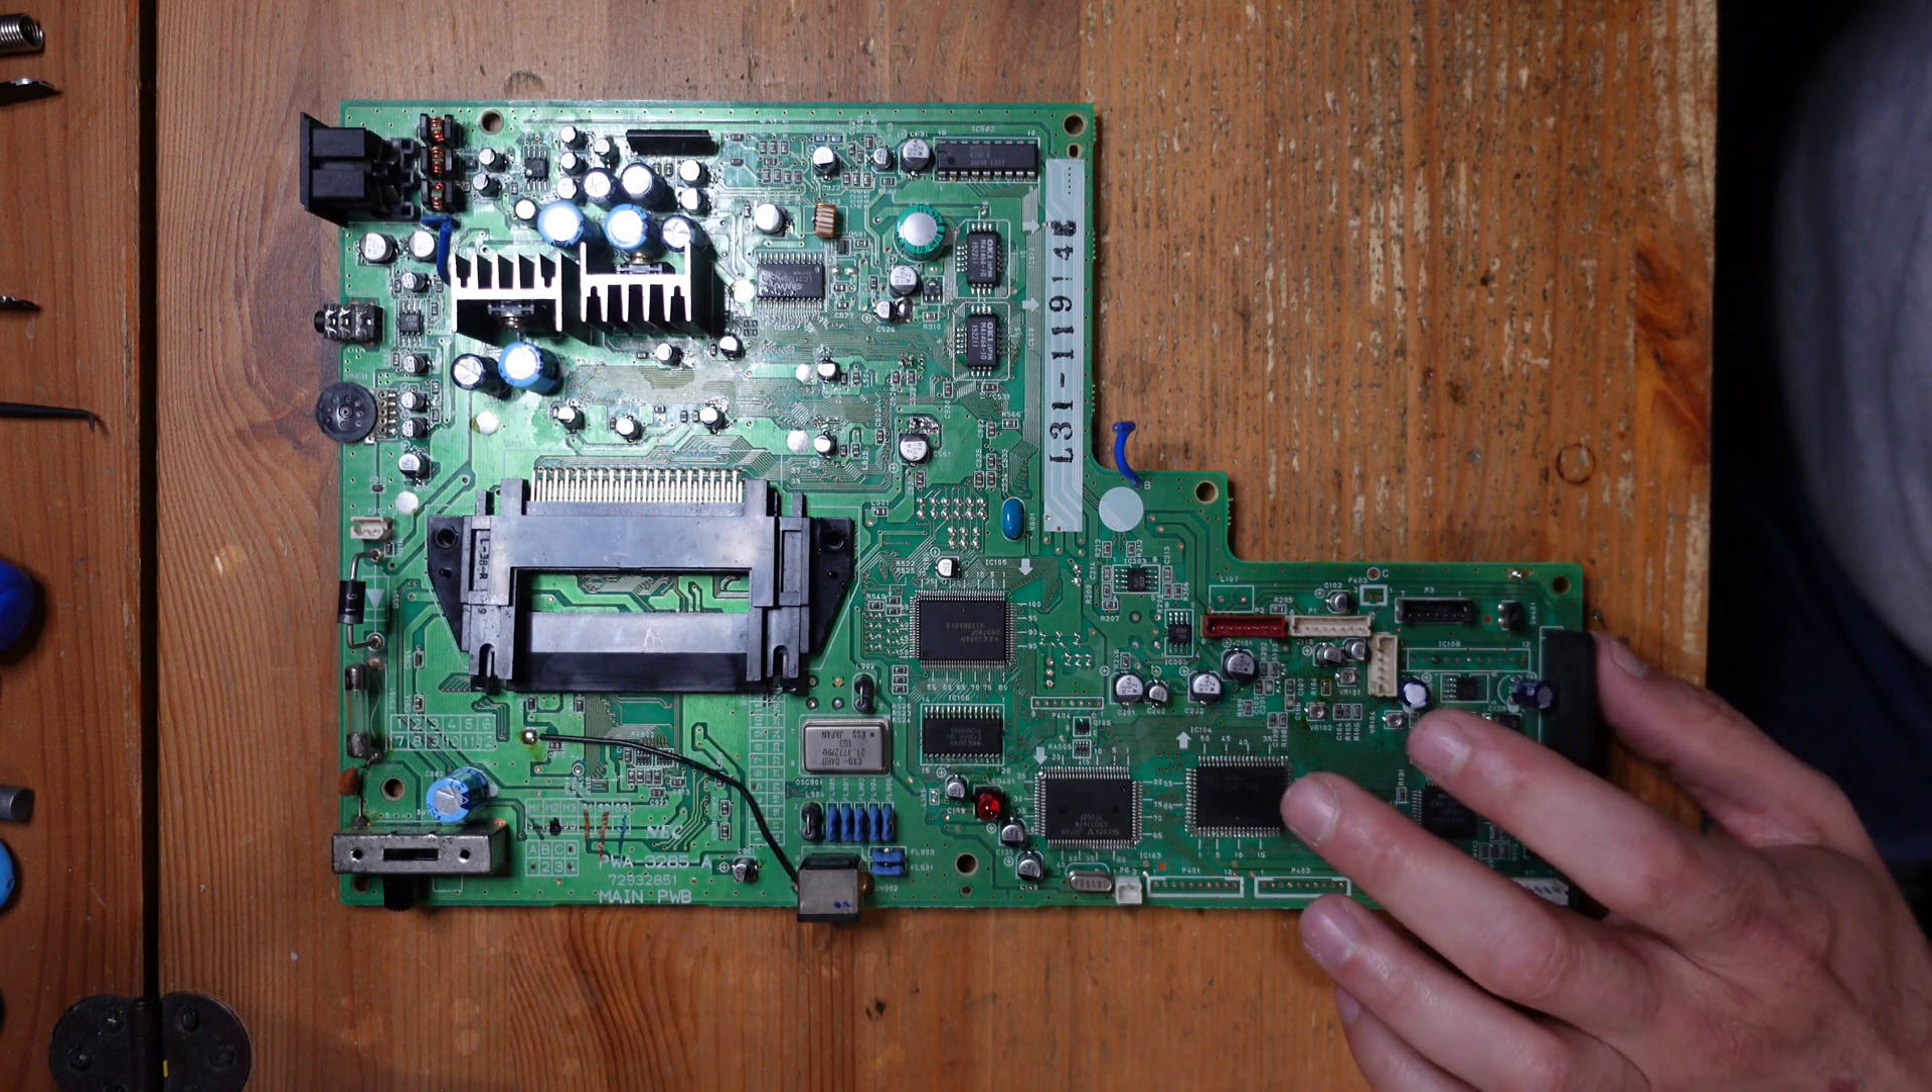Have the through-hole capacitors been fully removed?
No.